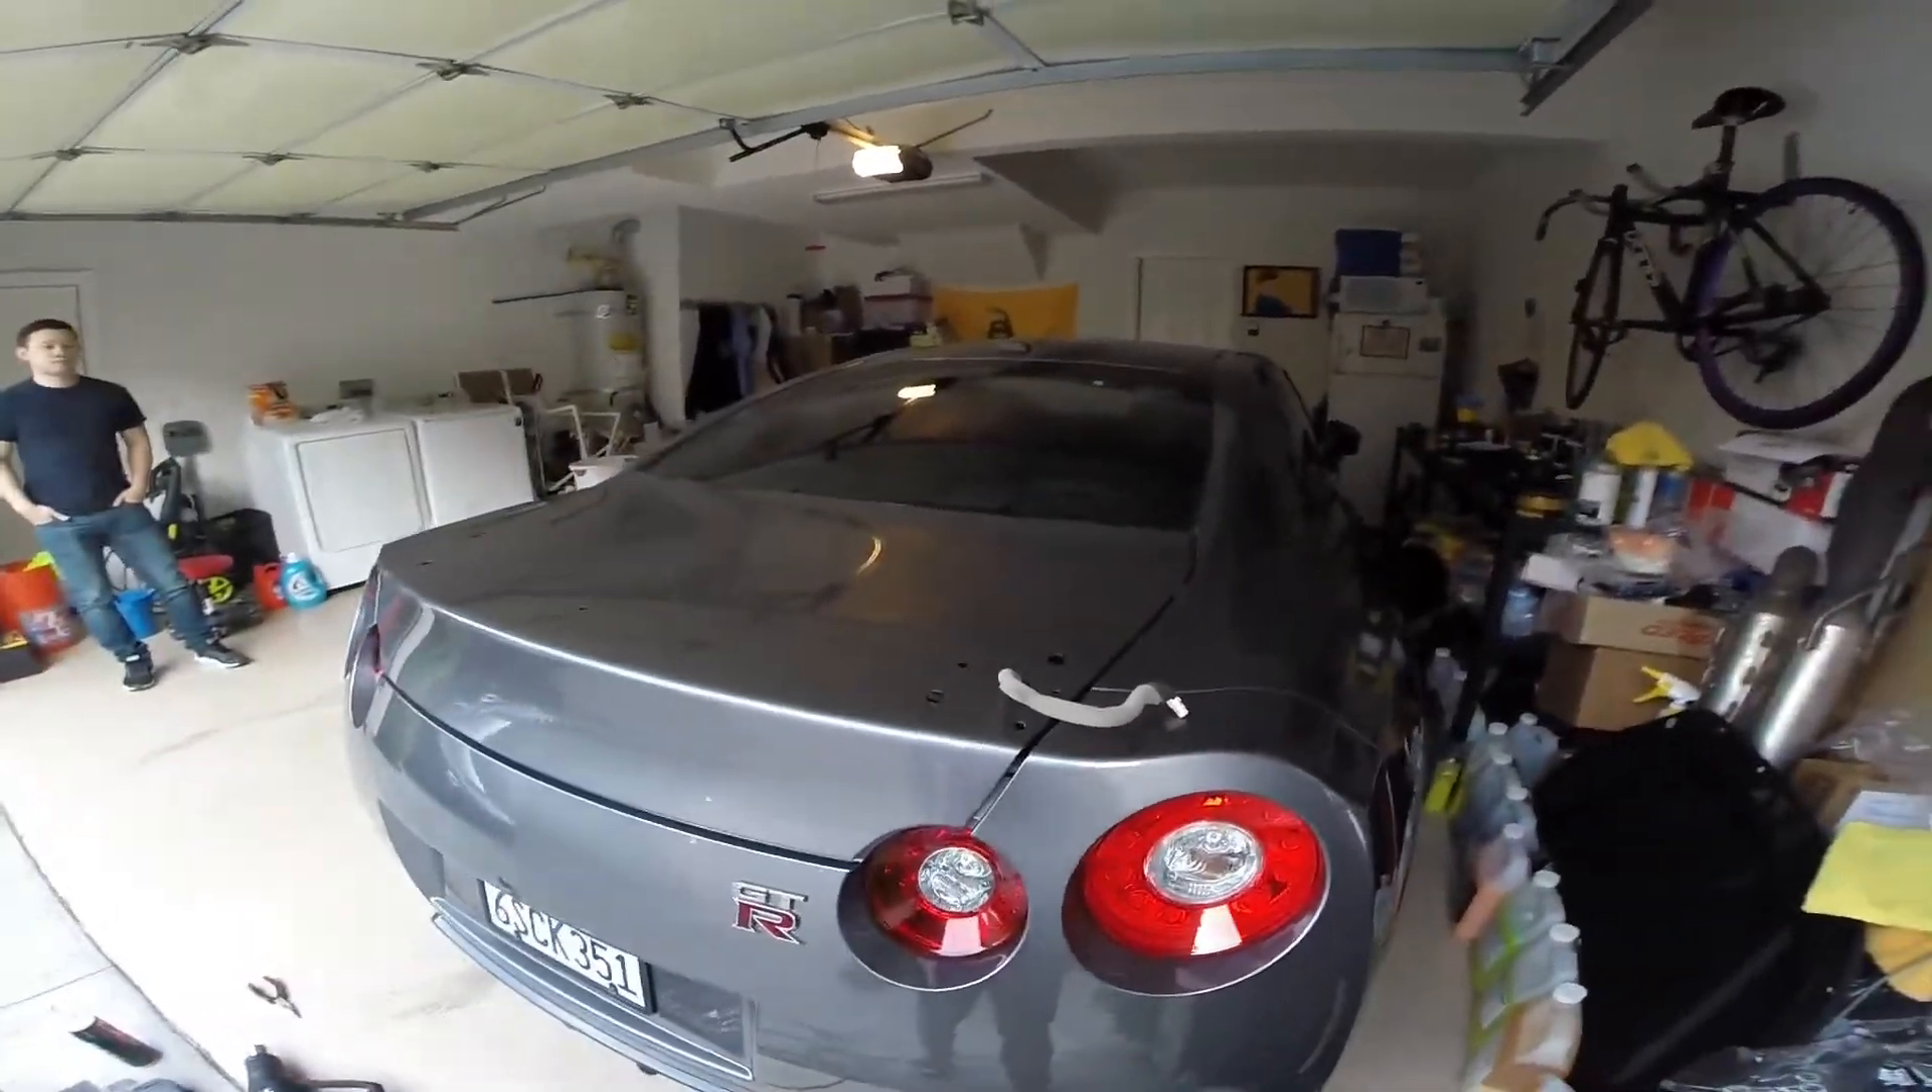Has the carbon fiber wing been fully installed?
No.